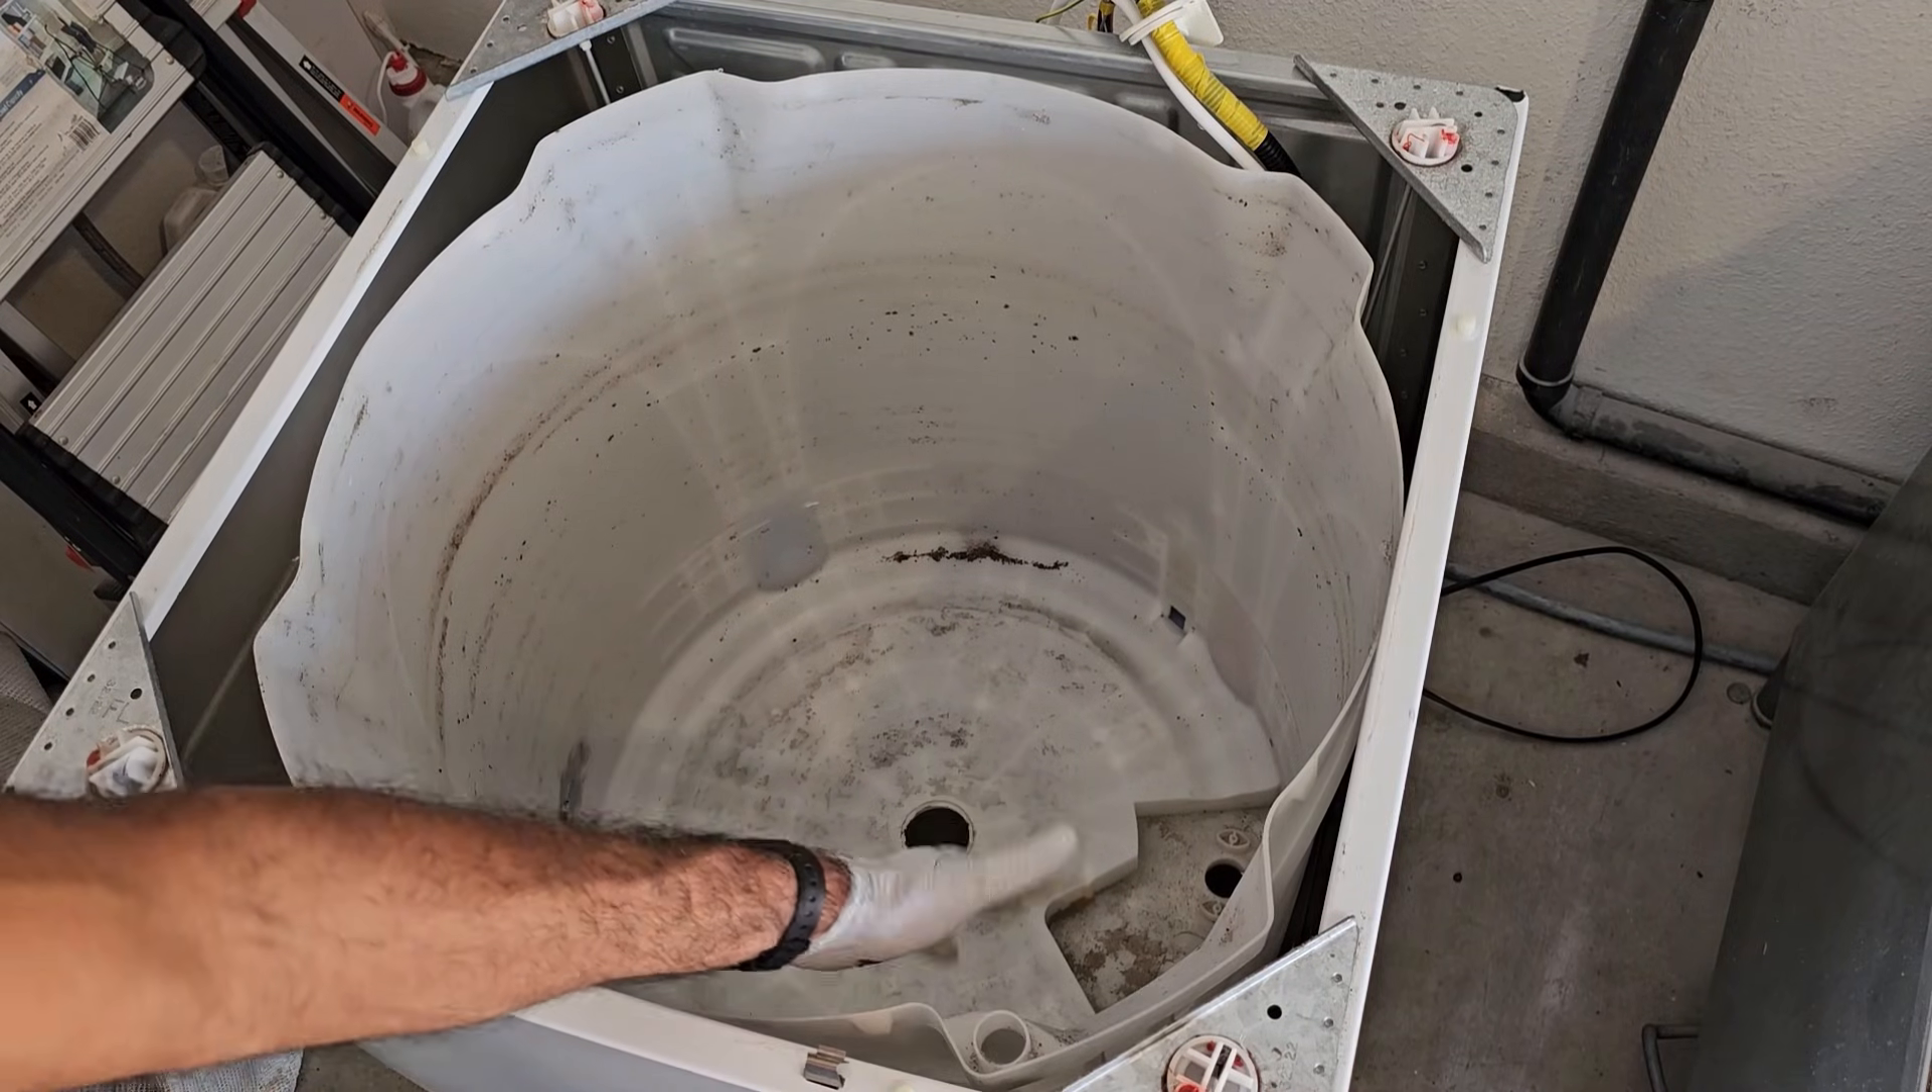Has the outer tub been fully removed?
No.